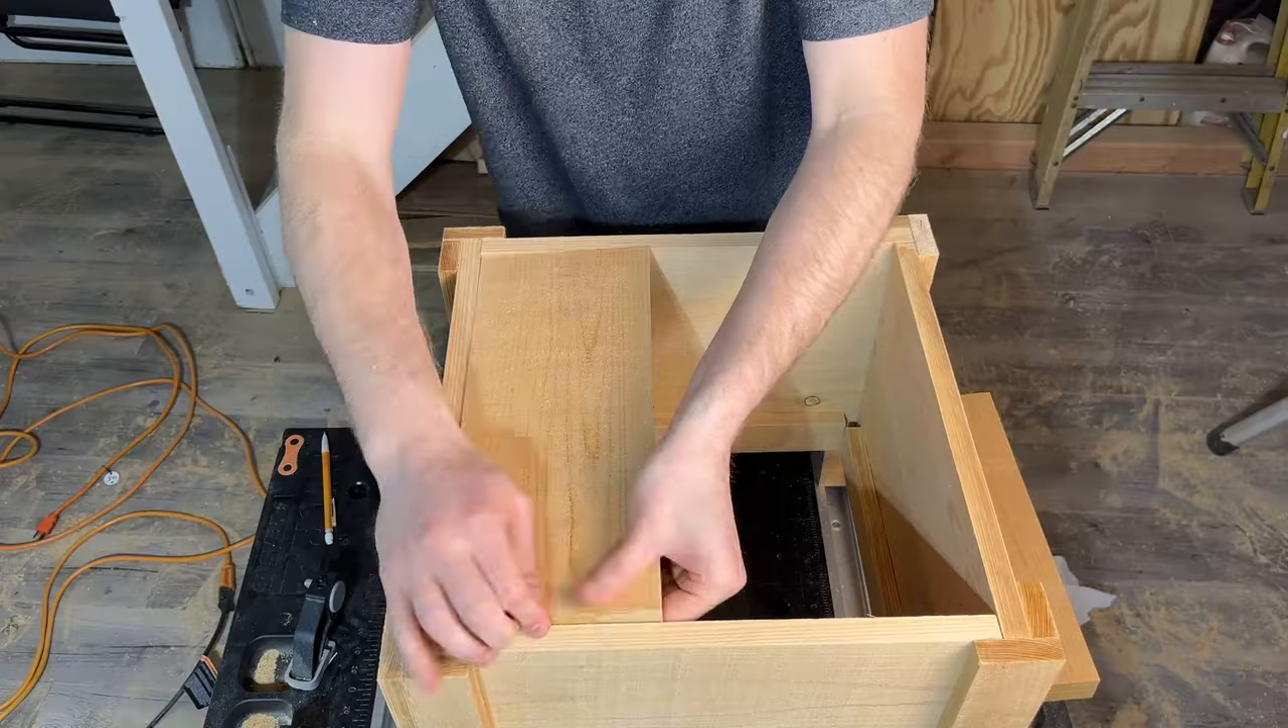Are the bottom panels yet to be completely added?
Yes.